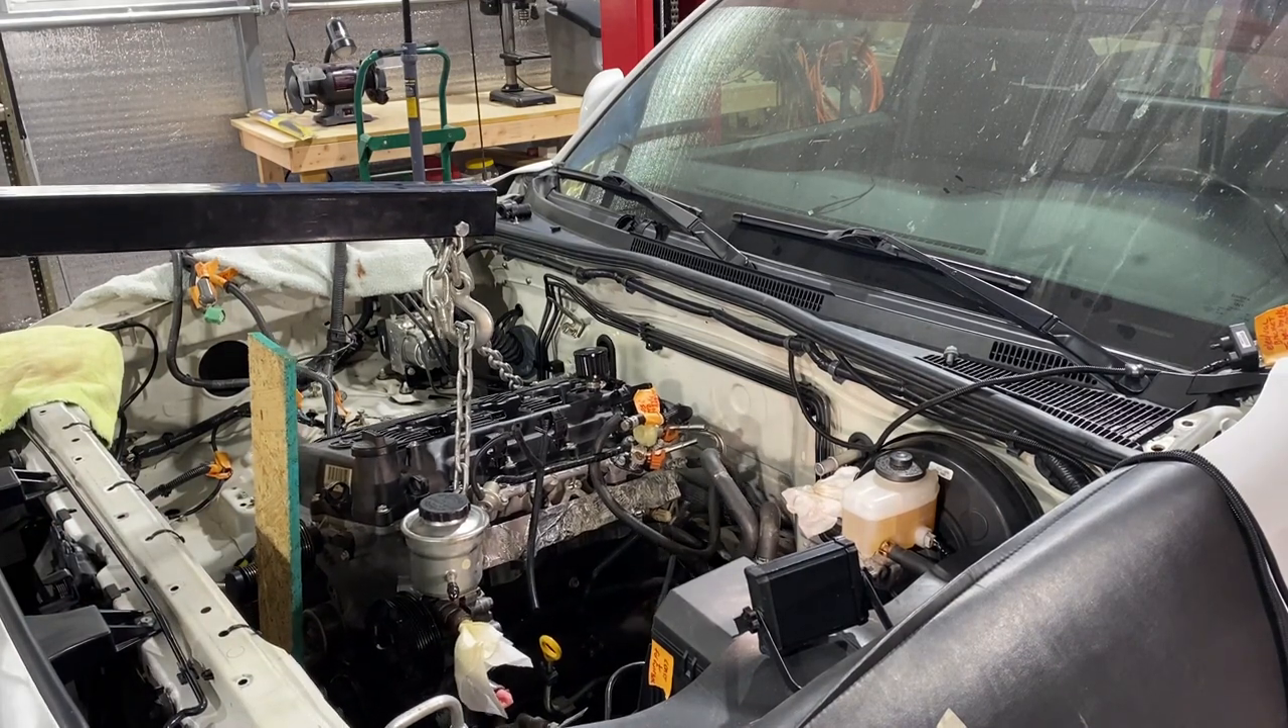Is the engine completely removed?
No.